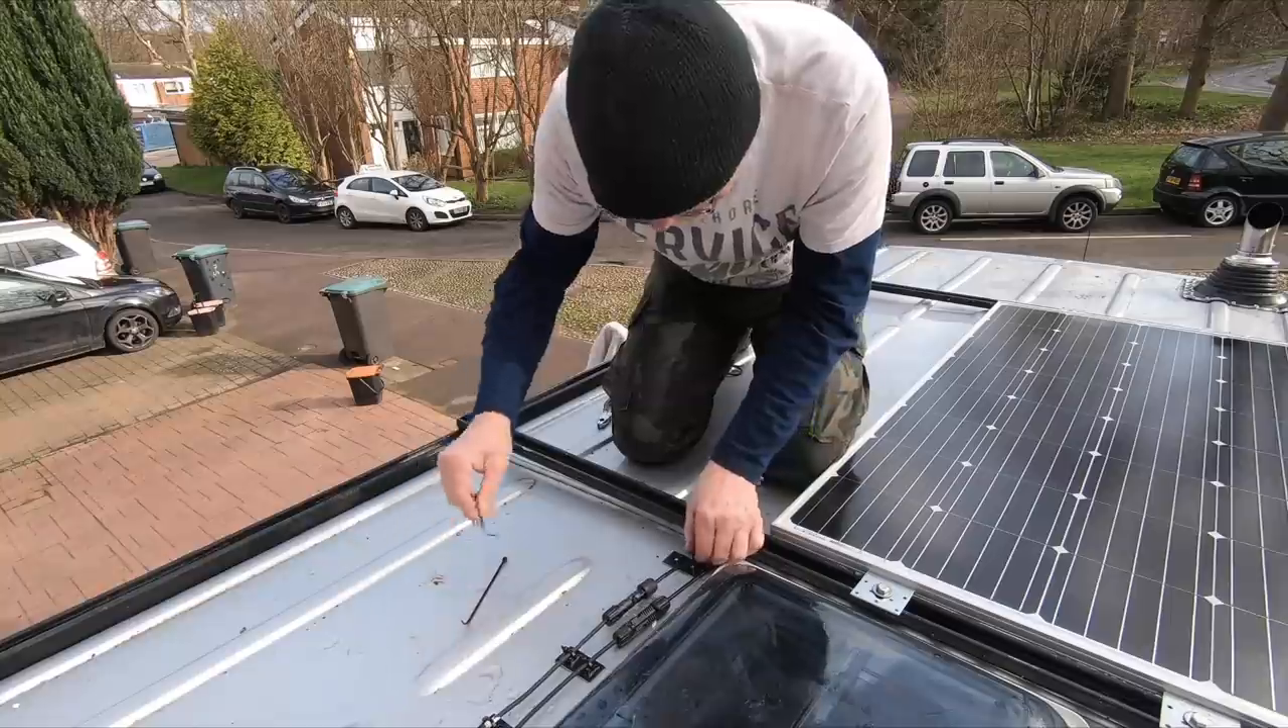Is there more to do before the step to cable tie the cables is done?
Yes.